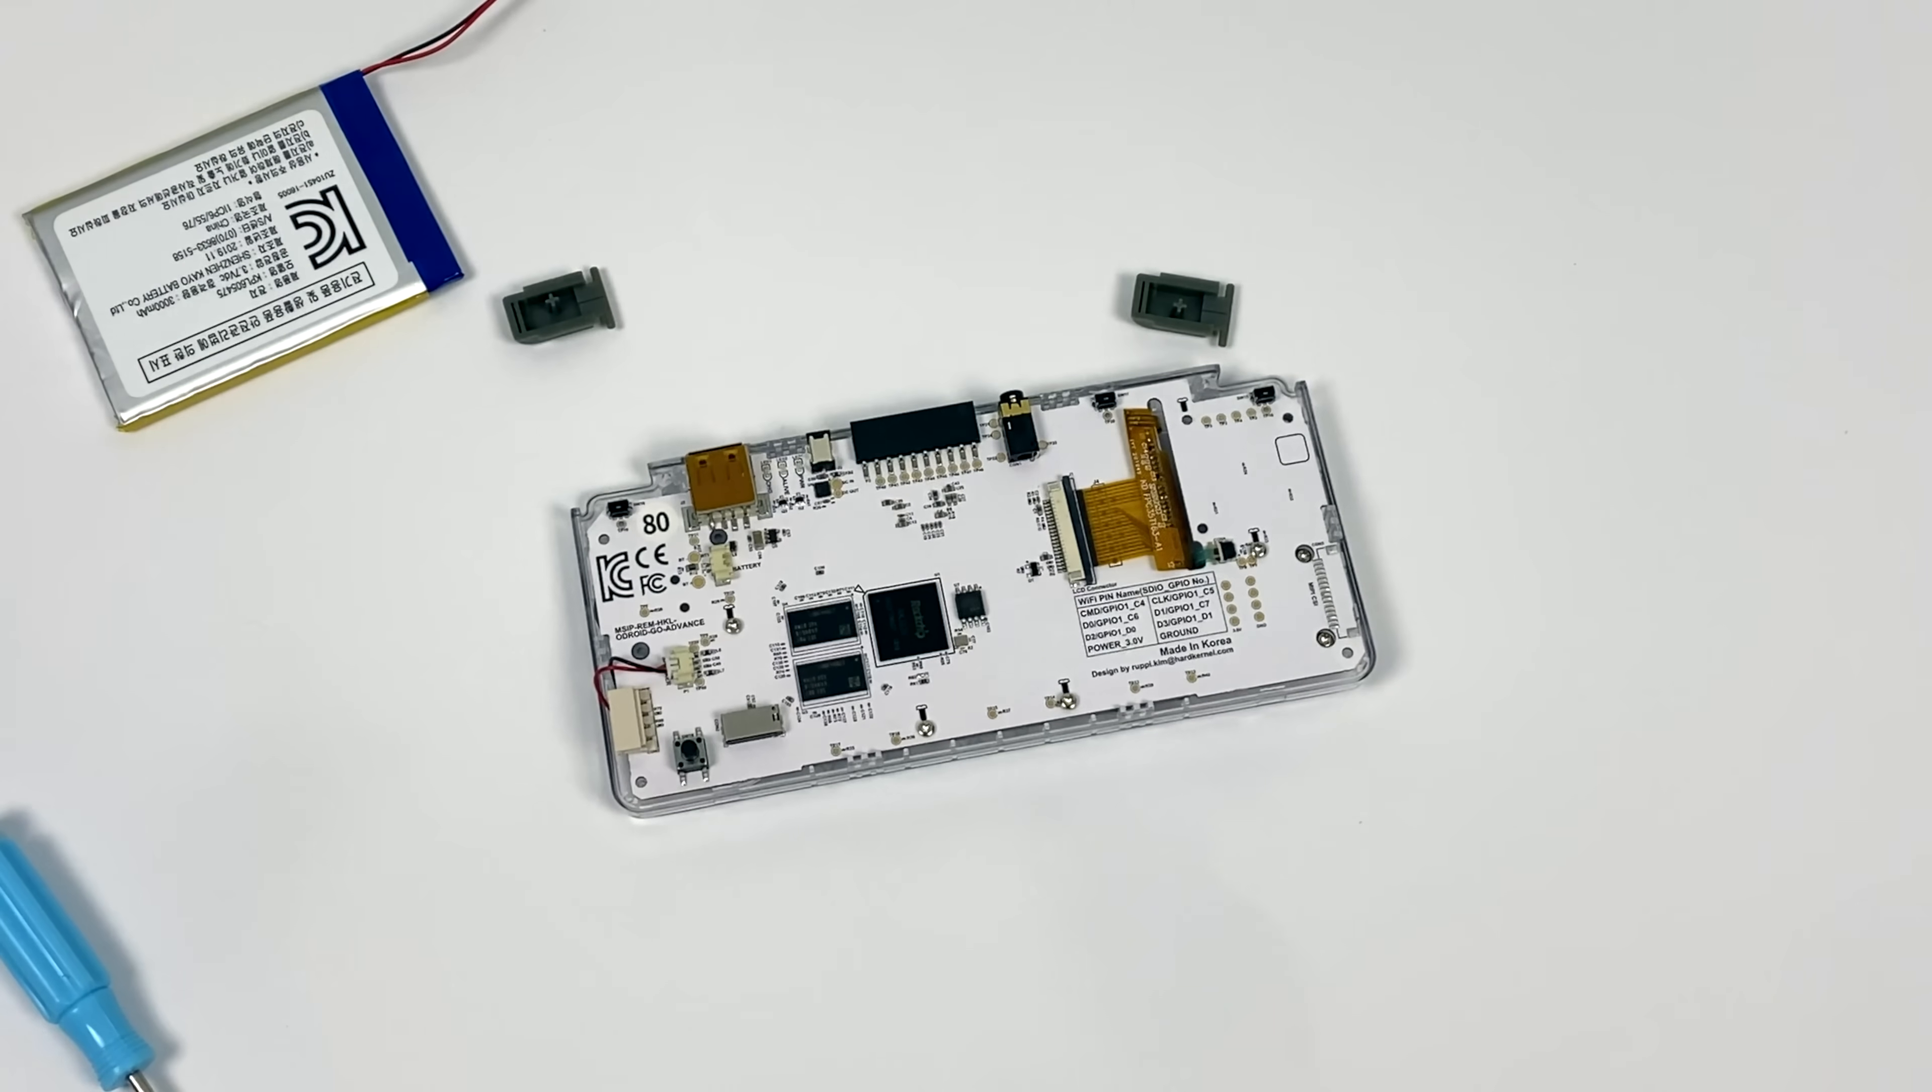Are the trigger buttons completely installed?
No.